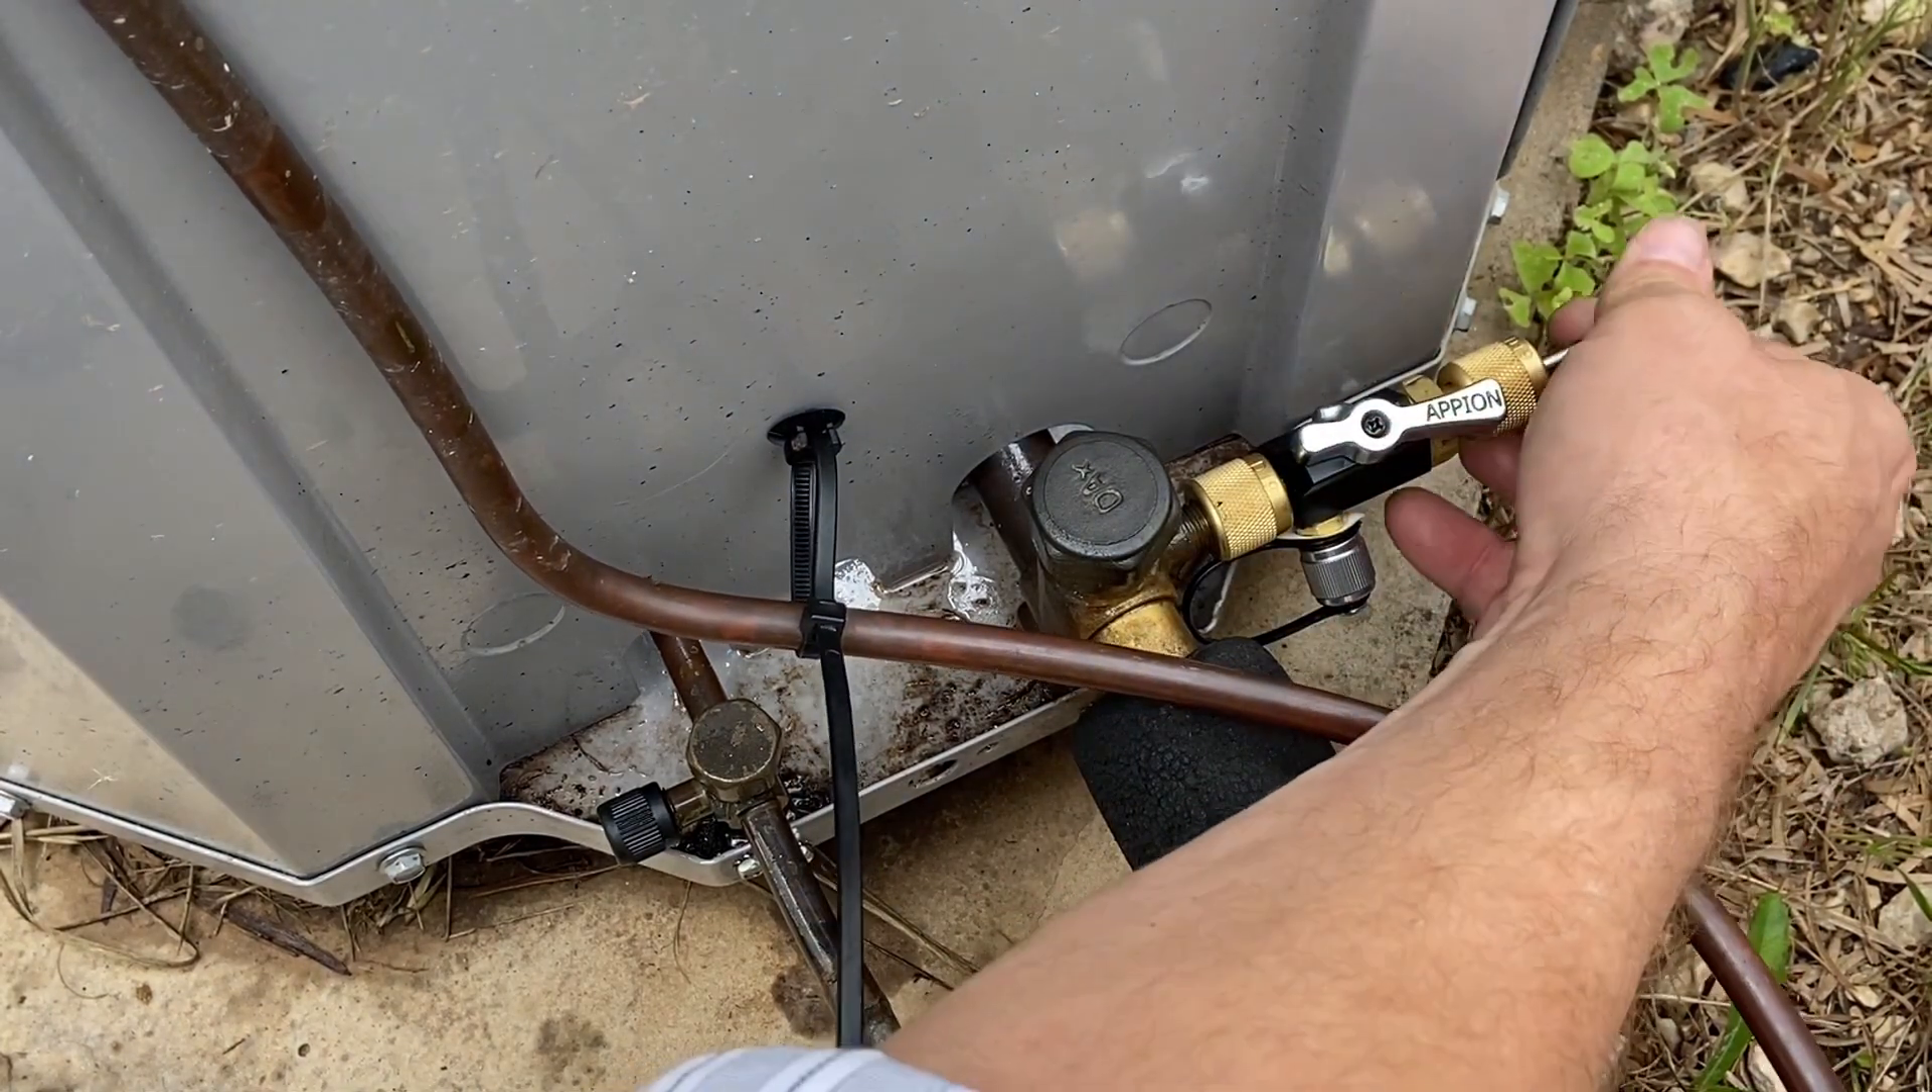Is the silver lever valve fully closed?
No.